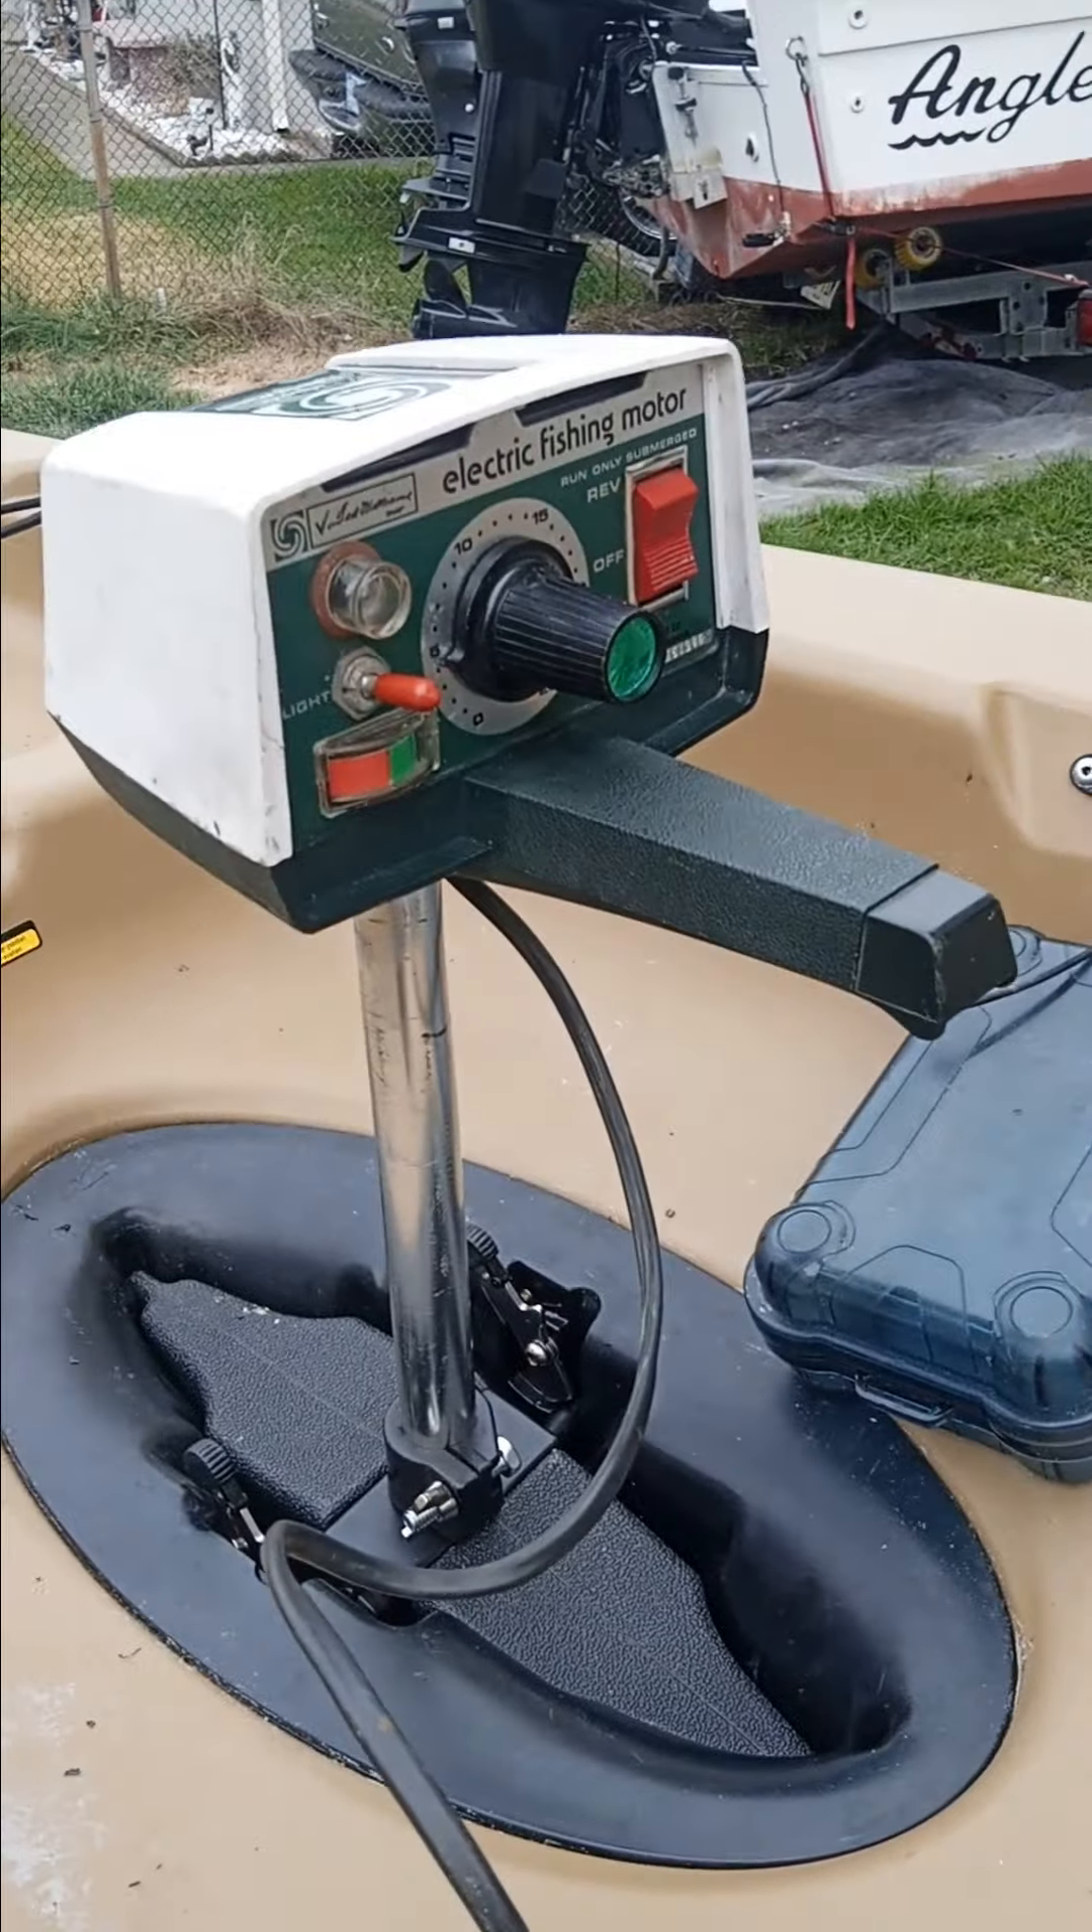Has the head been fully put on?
Yes.